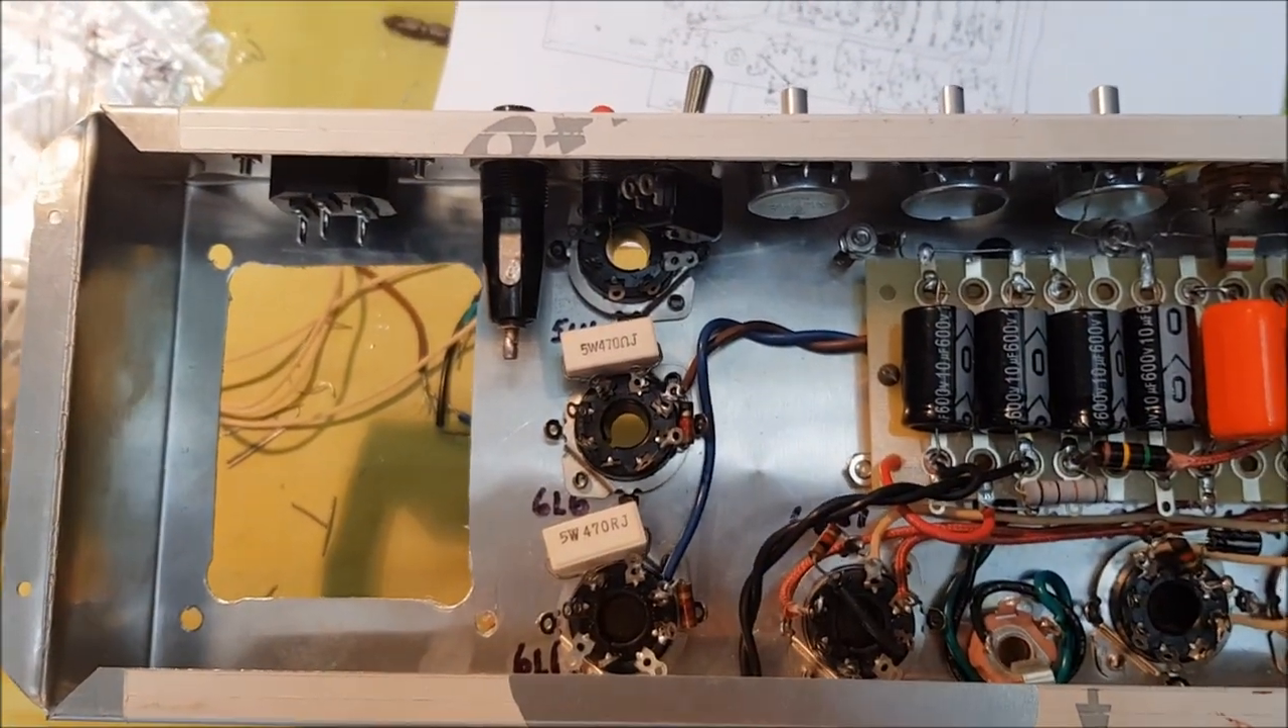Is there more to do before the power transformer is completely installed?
Yes.